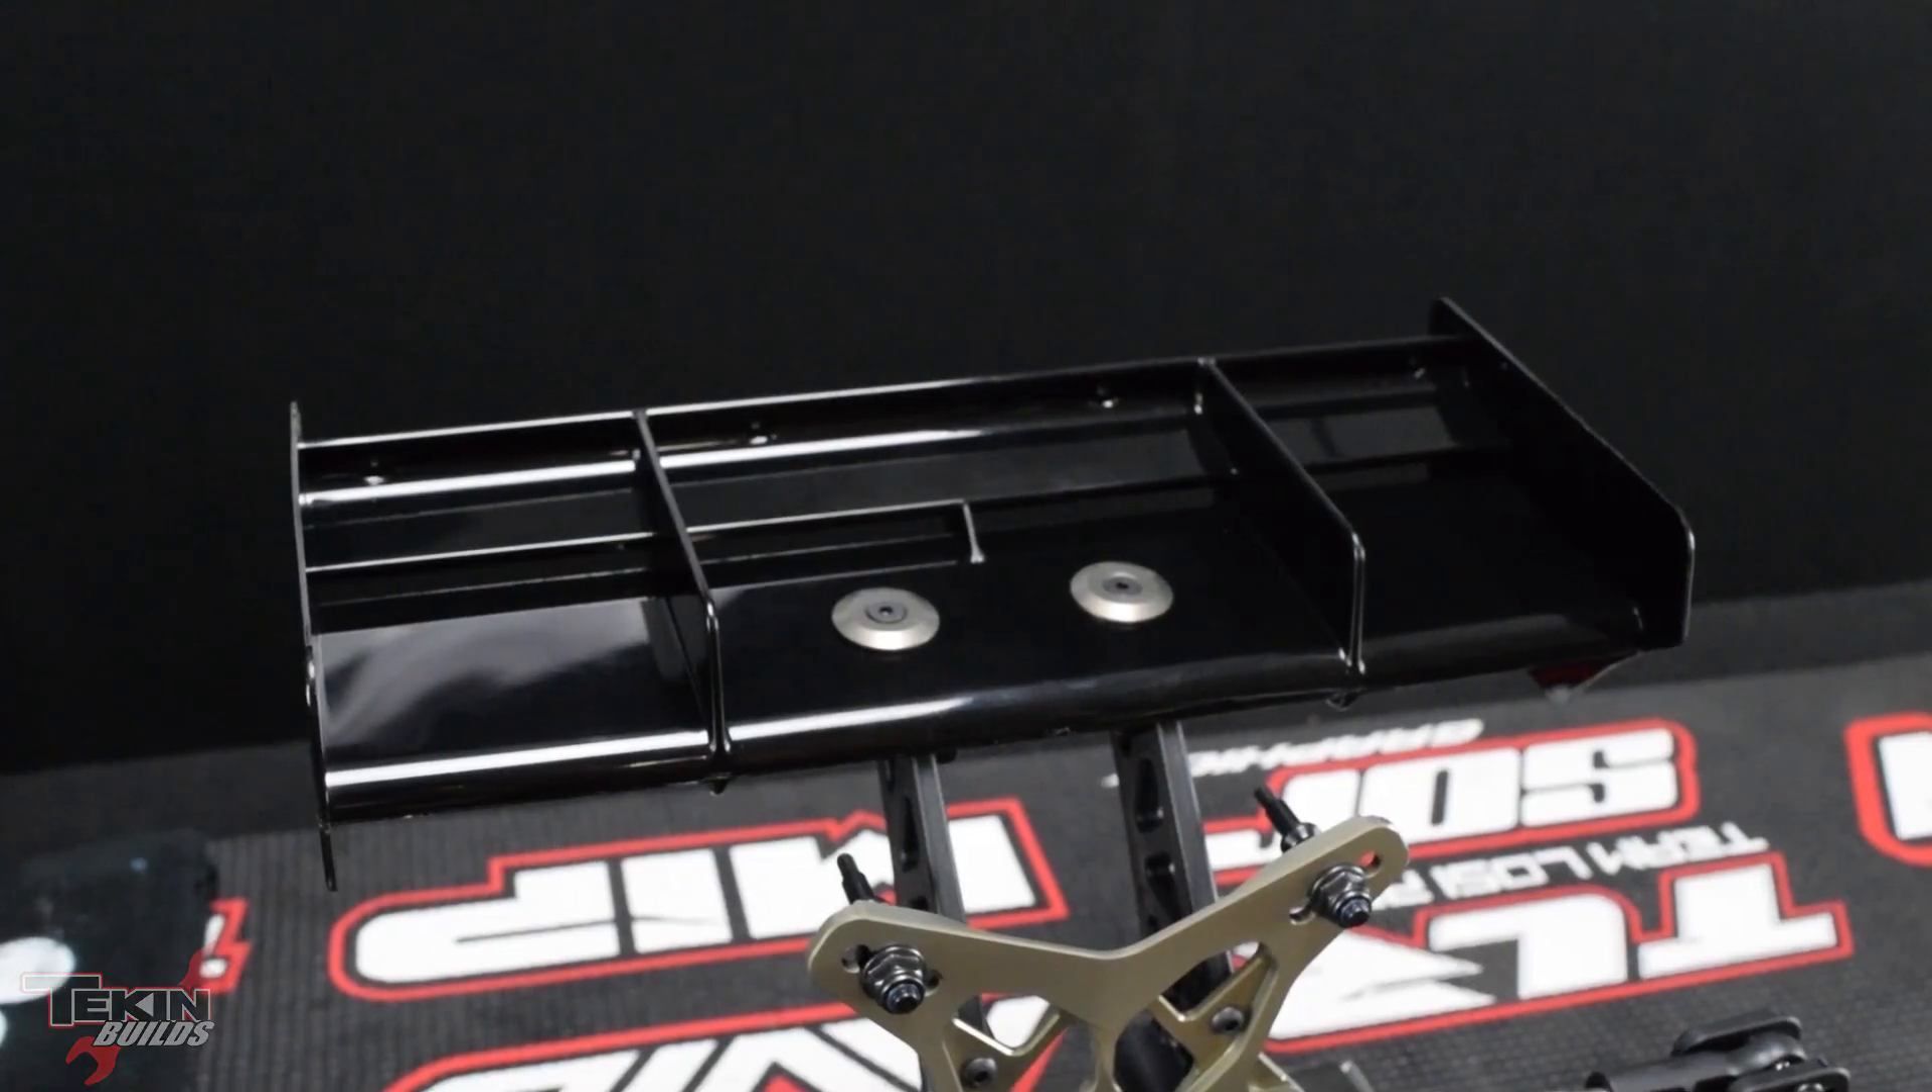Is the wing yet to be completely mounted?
No.